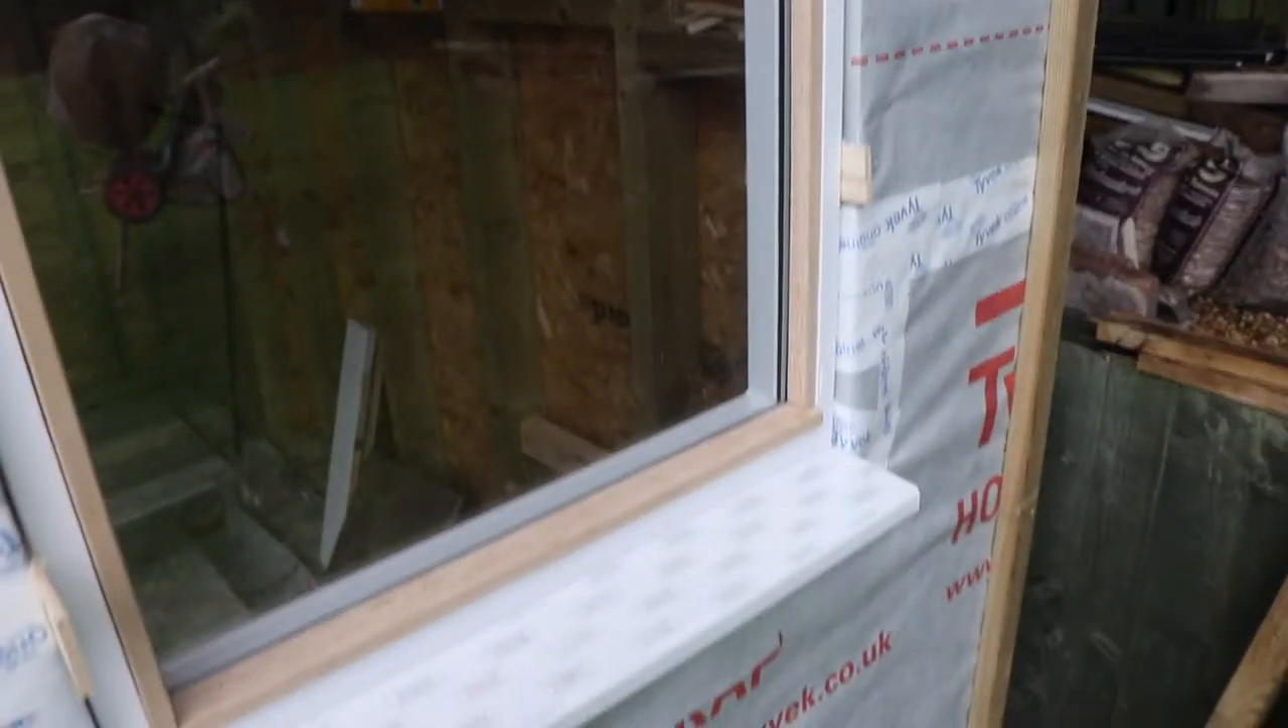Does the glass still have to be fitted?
No.